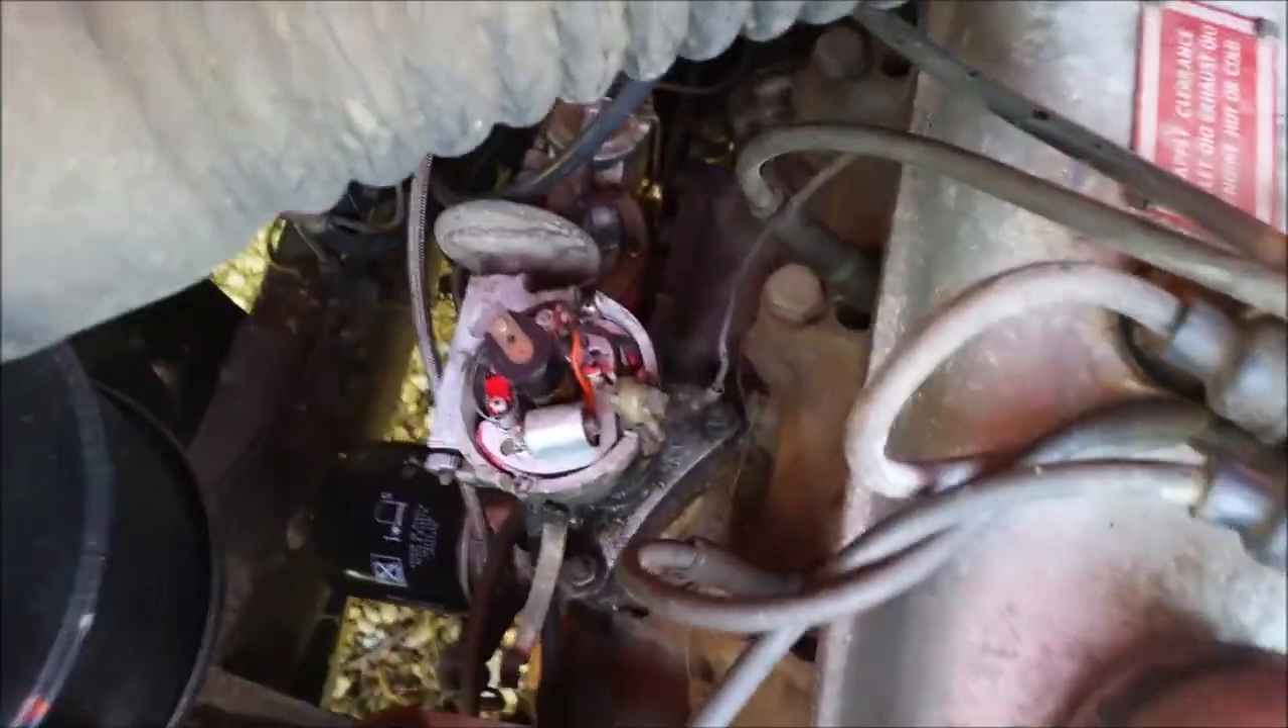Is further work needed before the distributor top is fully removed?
No.